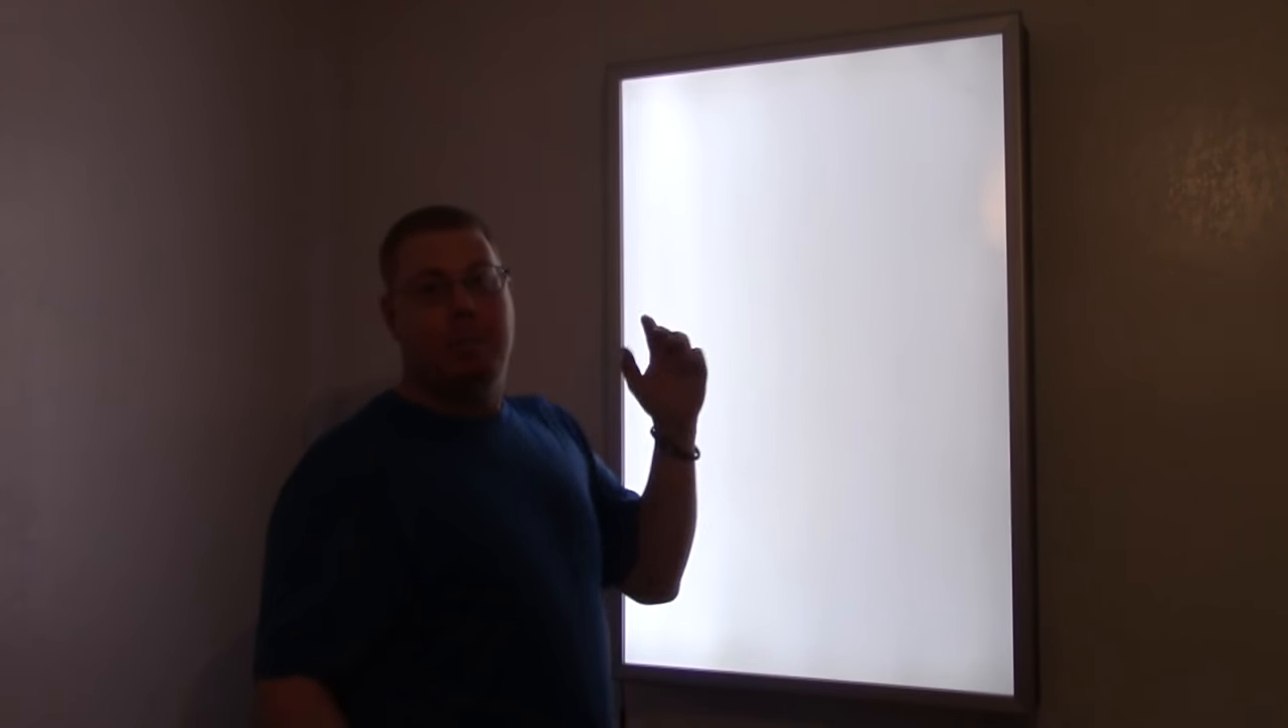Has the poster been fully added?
No.